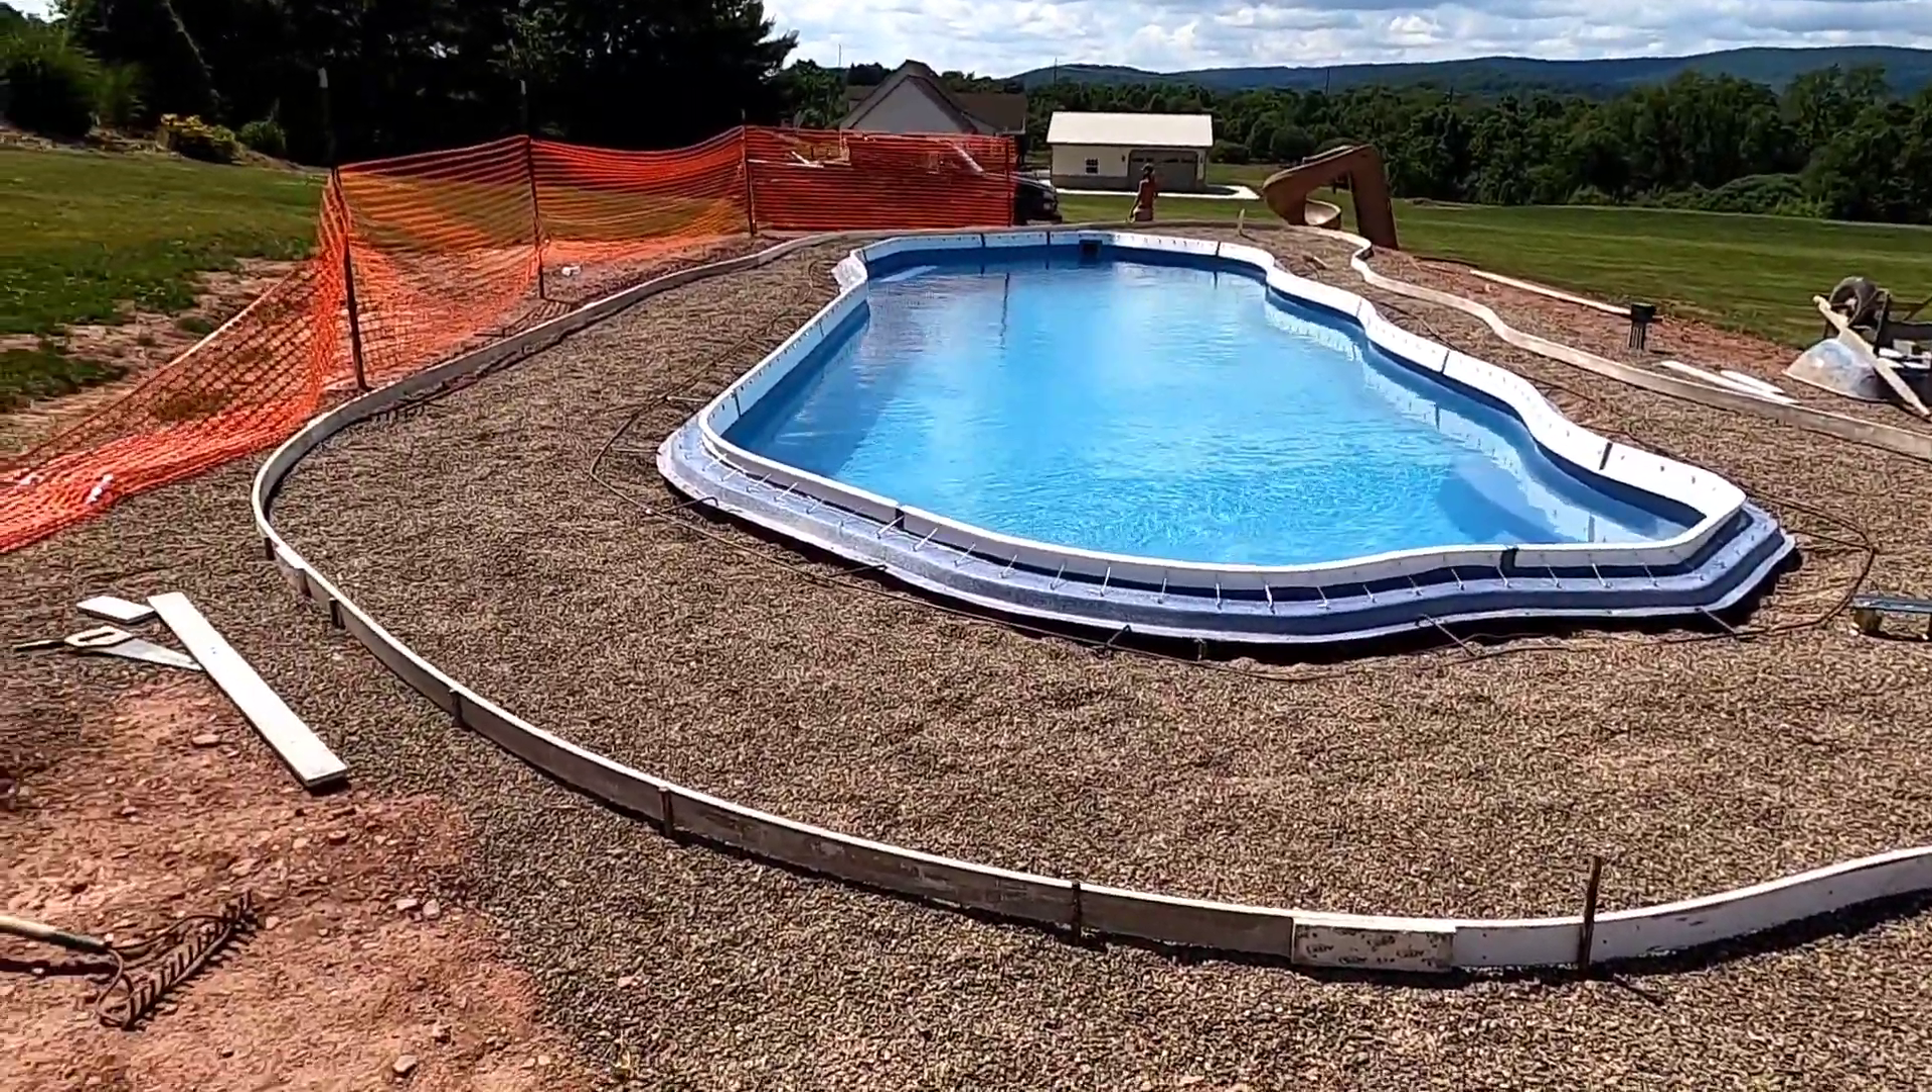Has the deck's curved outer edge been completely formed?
Yes.